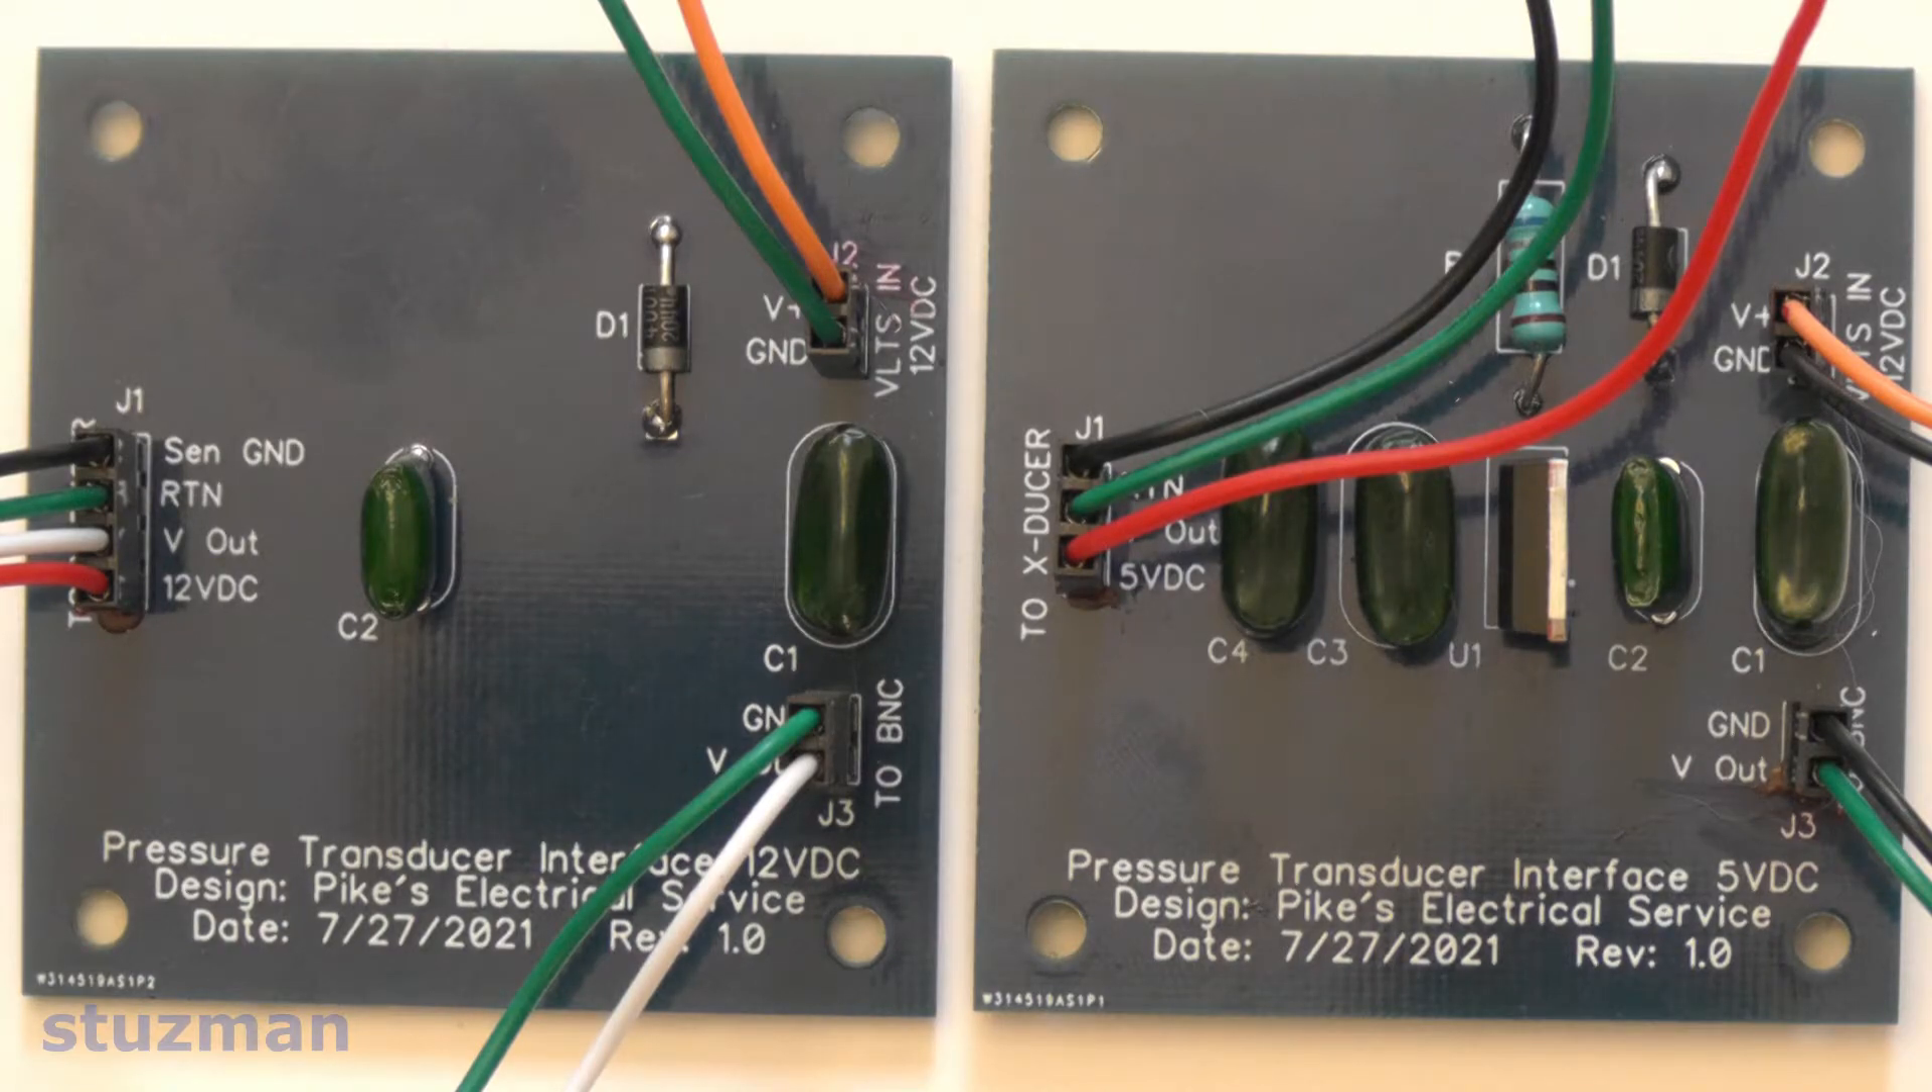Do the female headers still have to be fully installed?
No.